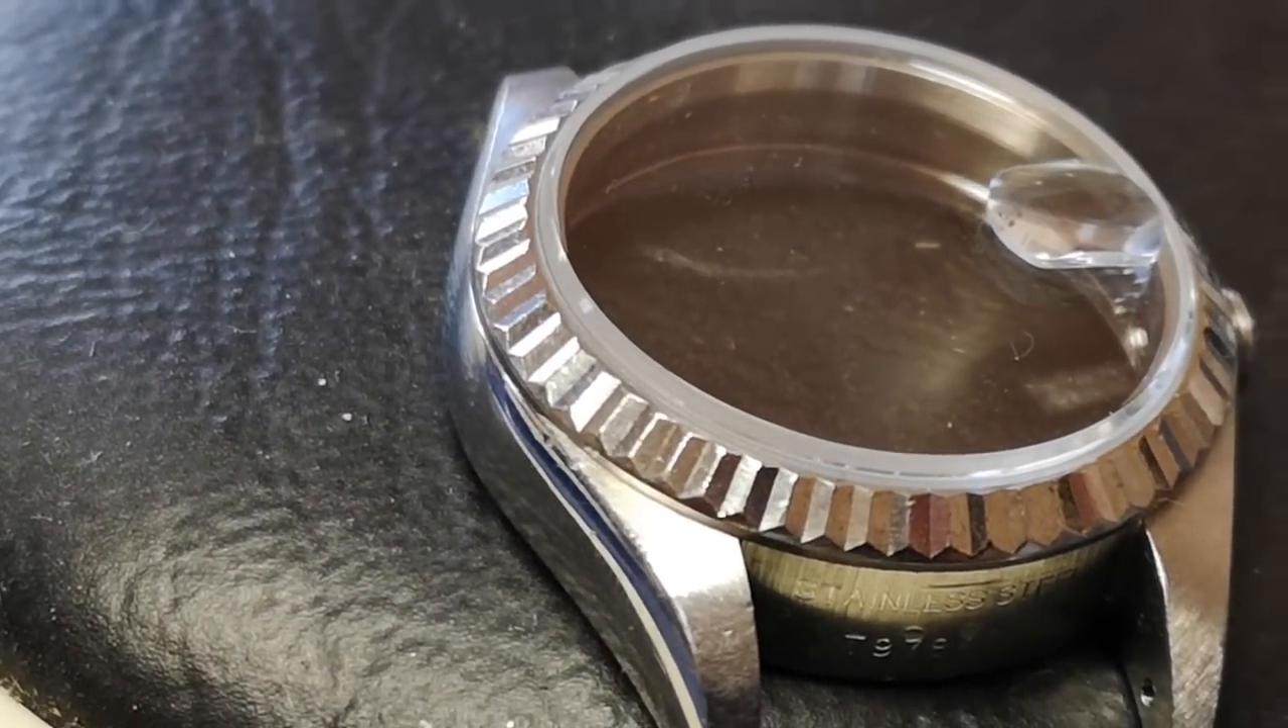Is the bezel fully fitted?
Yes.